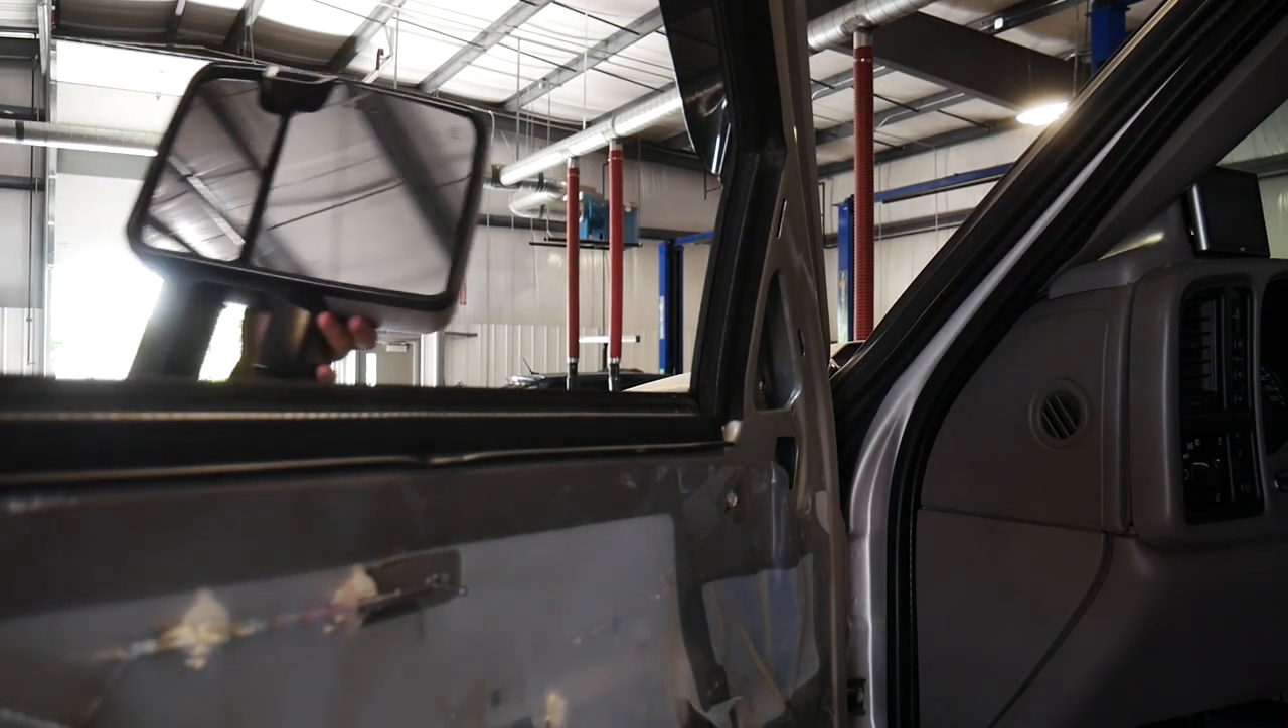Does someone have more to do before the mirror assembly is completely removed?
No.